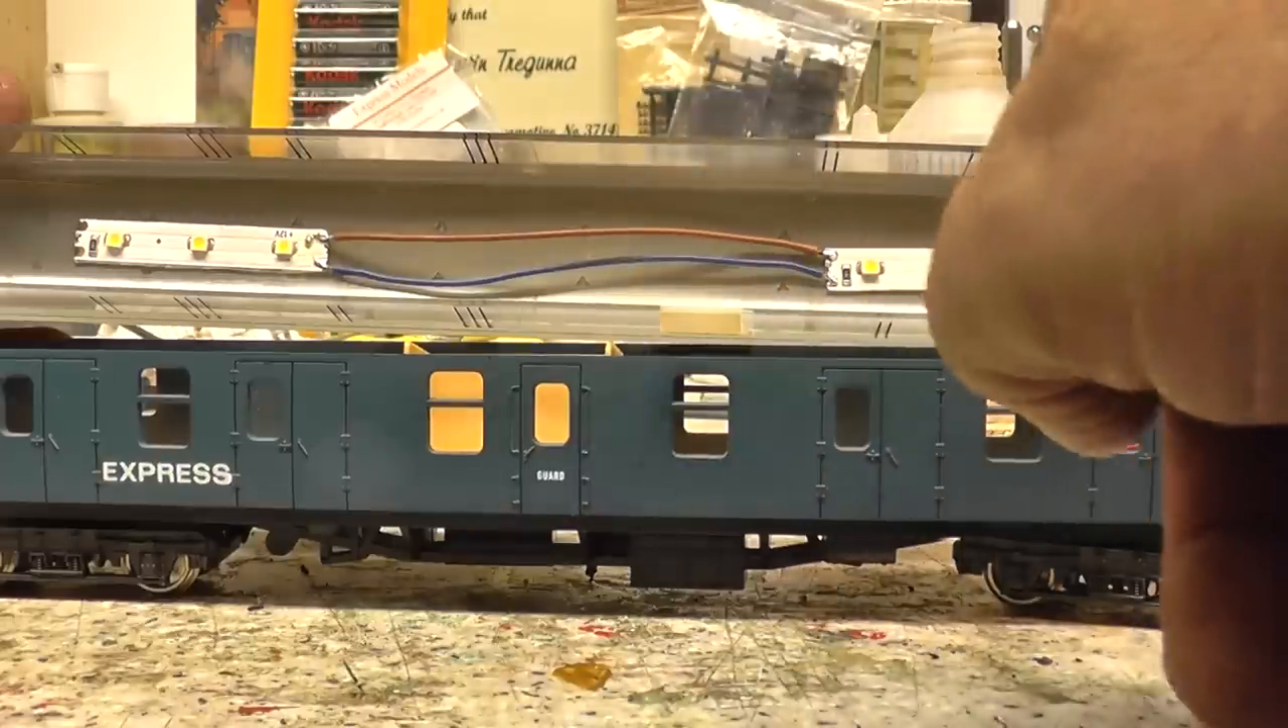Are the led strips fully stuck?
Yes.